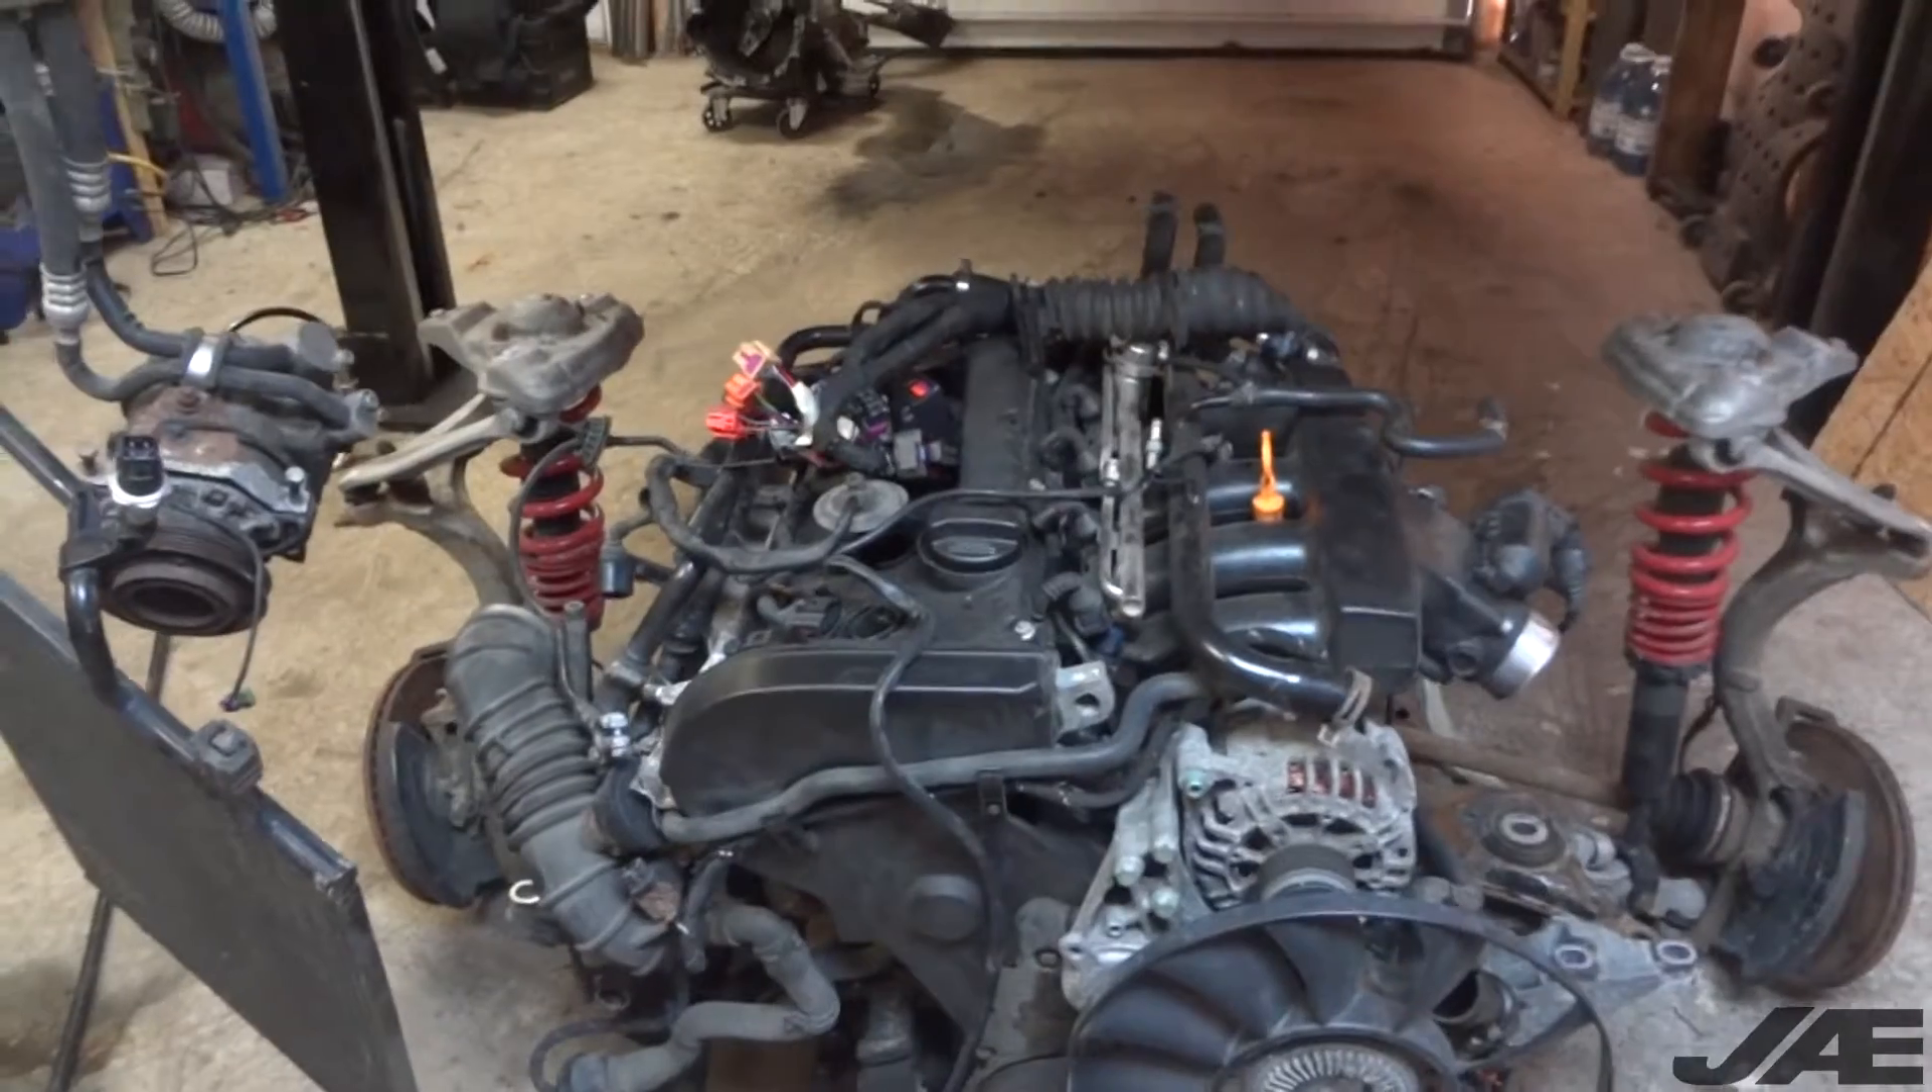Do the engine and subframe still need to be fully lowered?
No.